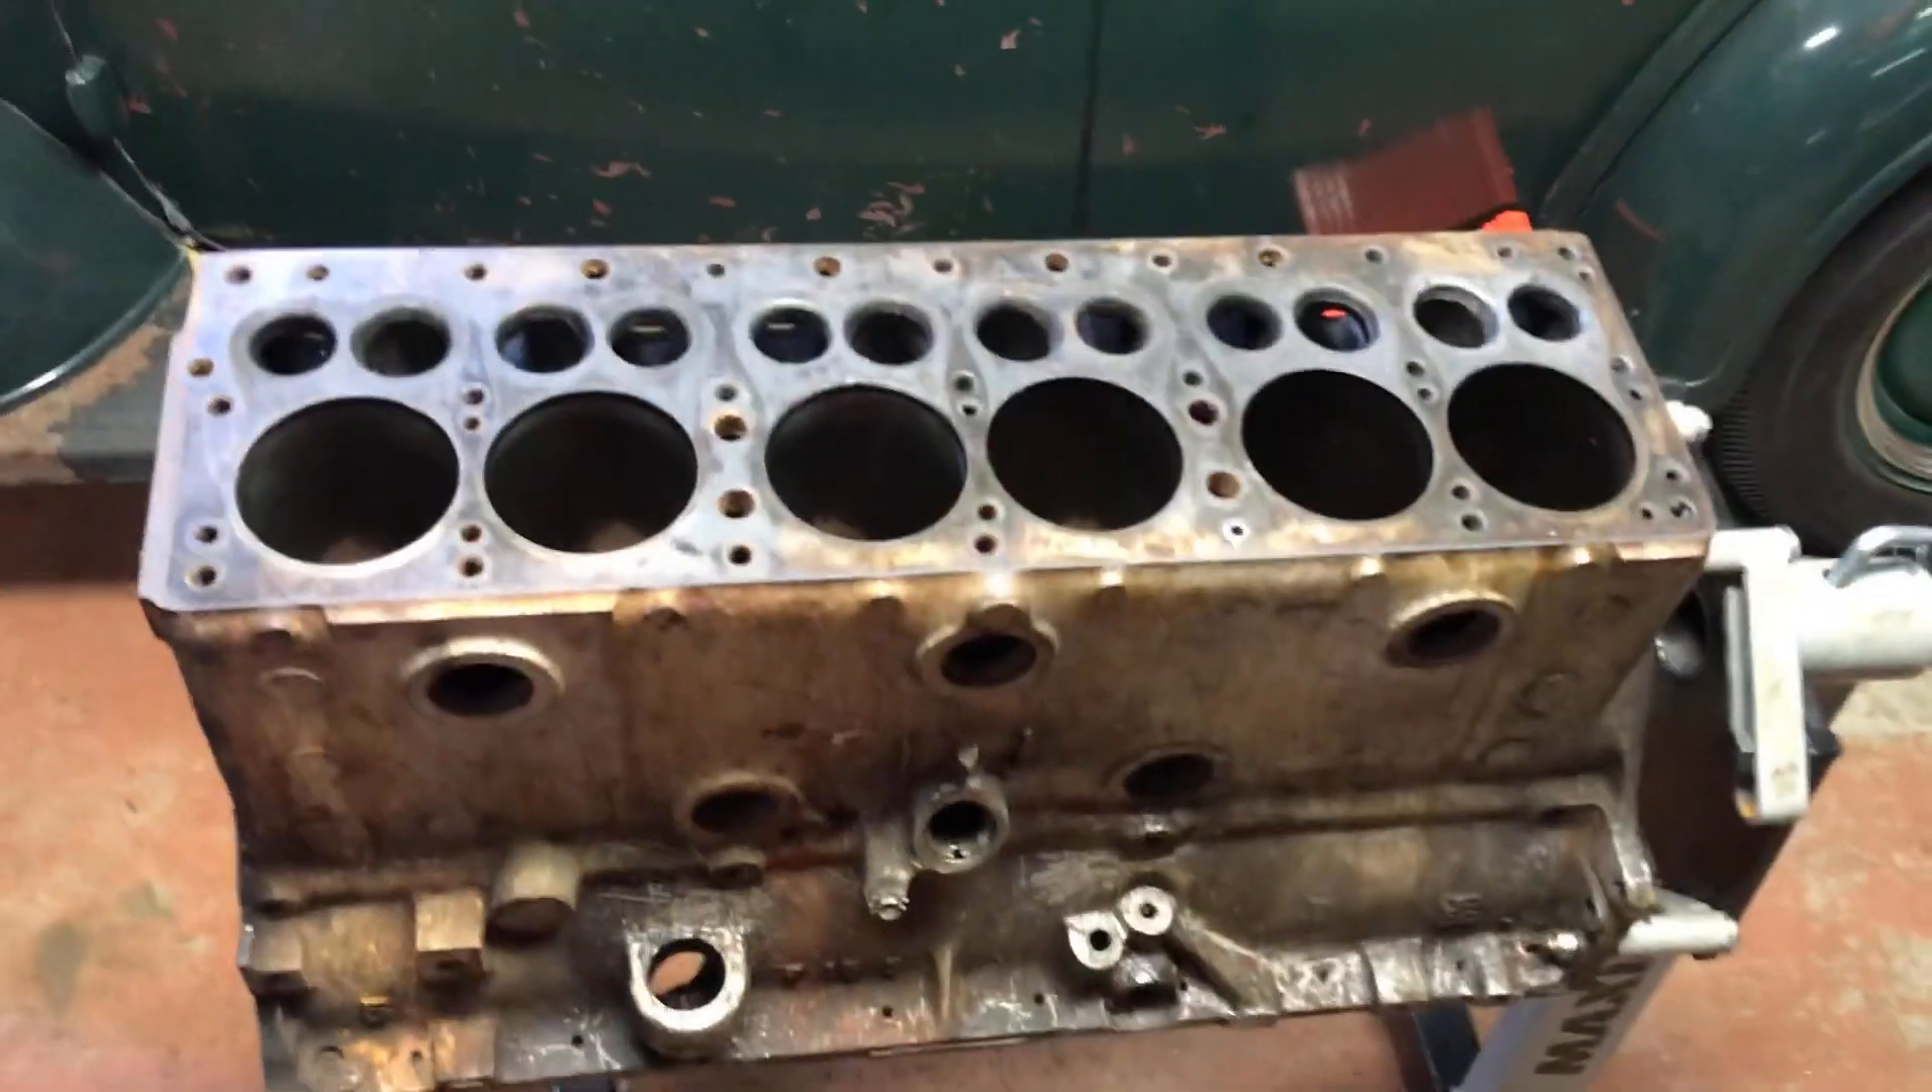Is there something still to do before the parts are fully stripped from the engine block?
No.